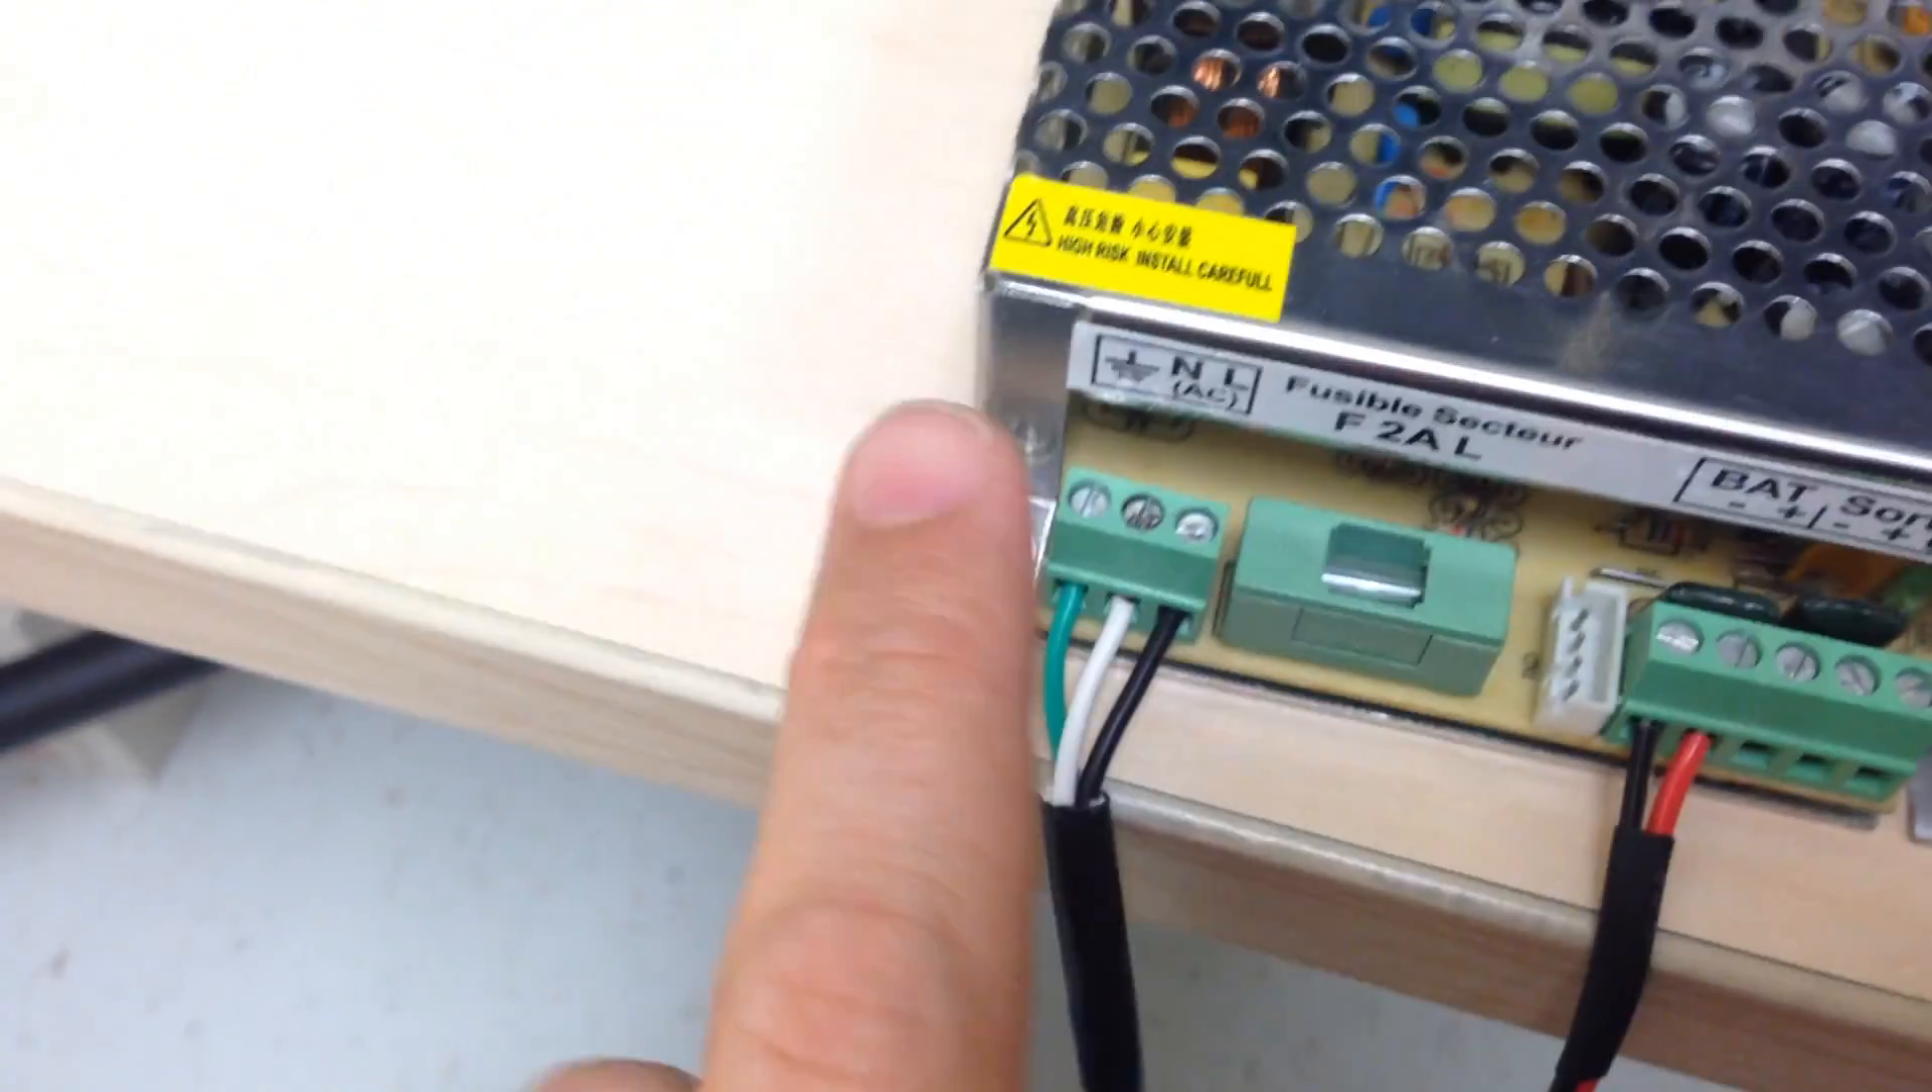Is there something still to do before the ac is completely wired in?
No.